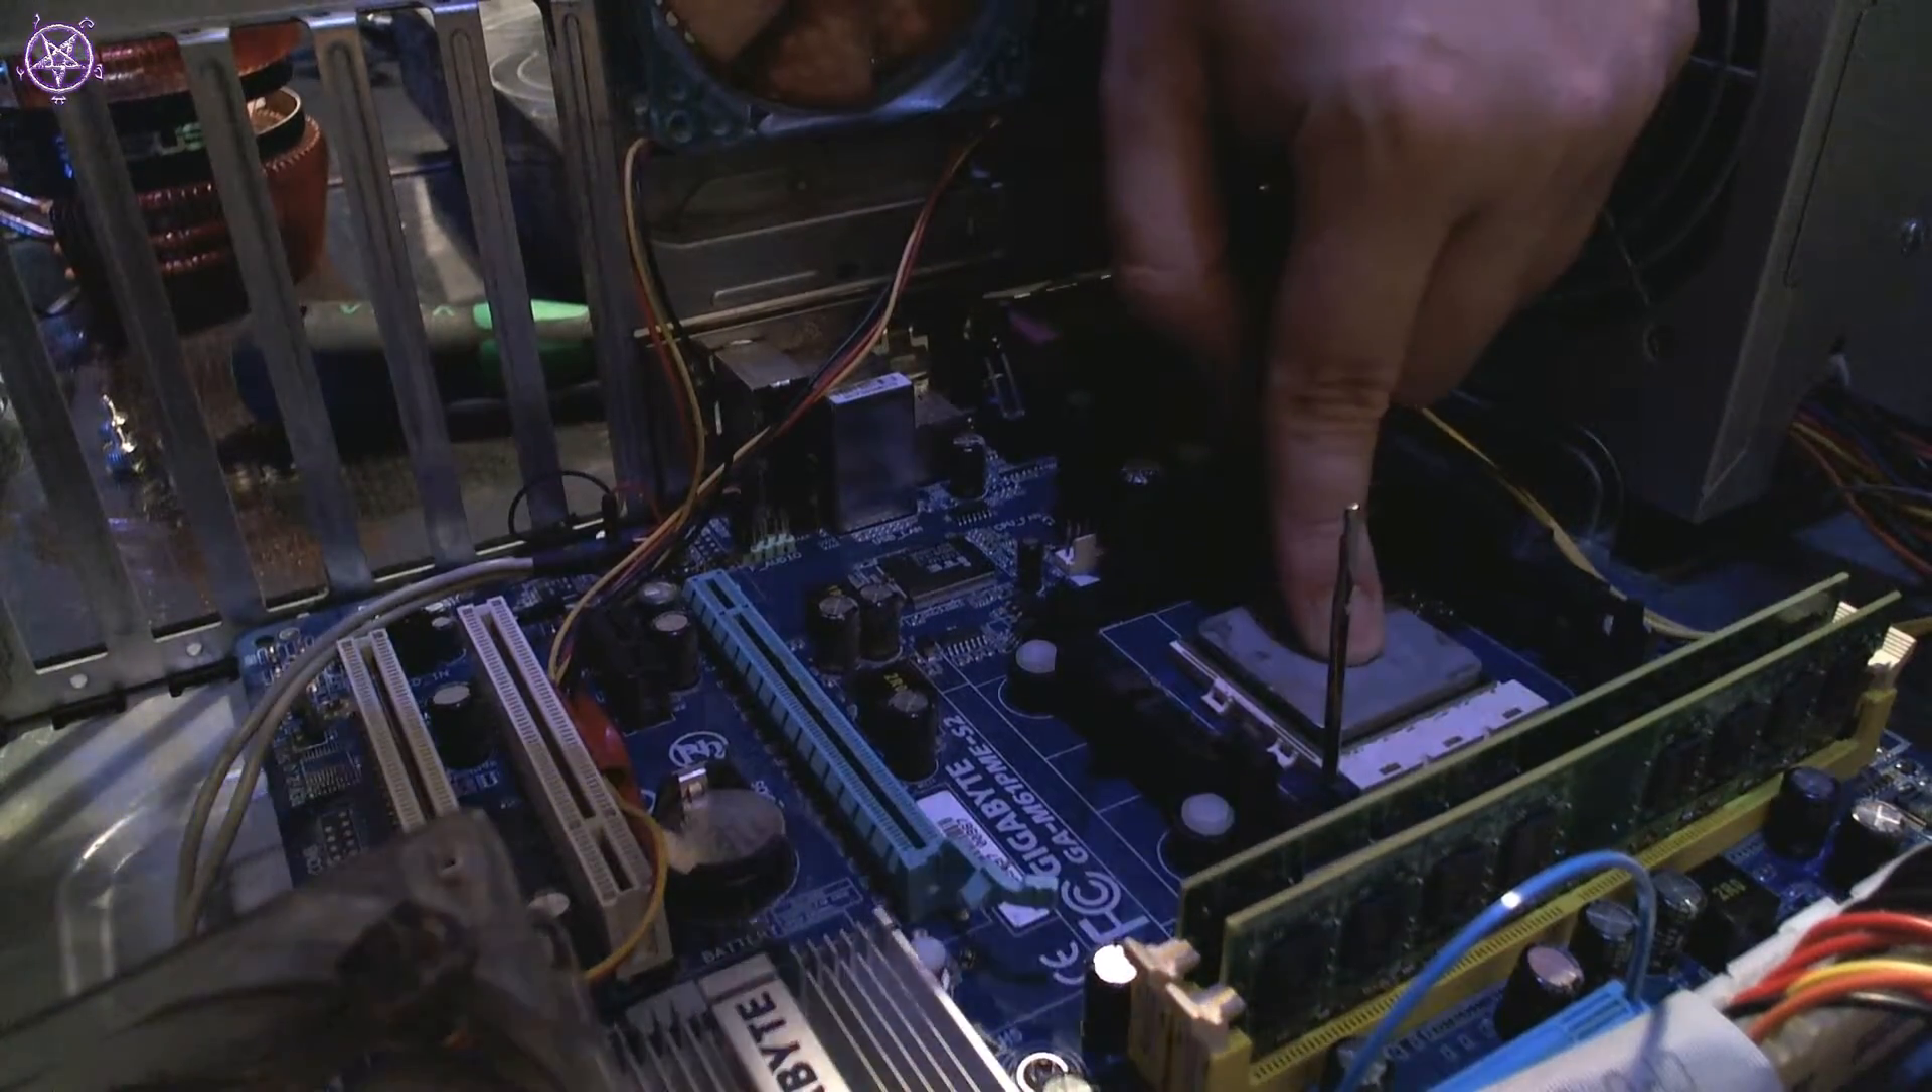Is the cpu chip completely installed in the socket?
No.